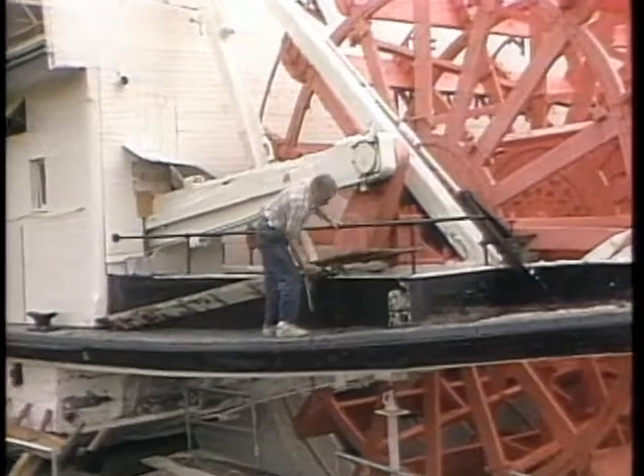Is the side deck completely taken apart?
No.